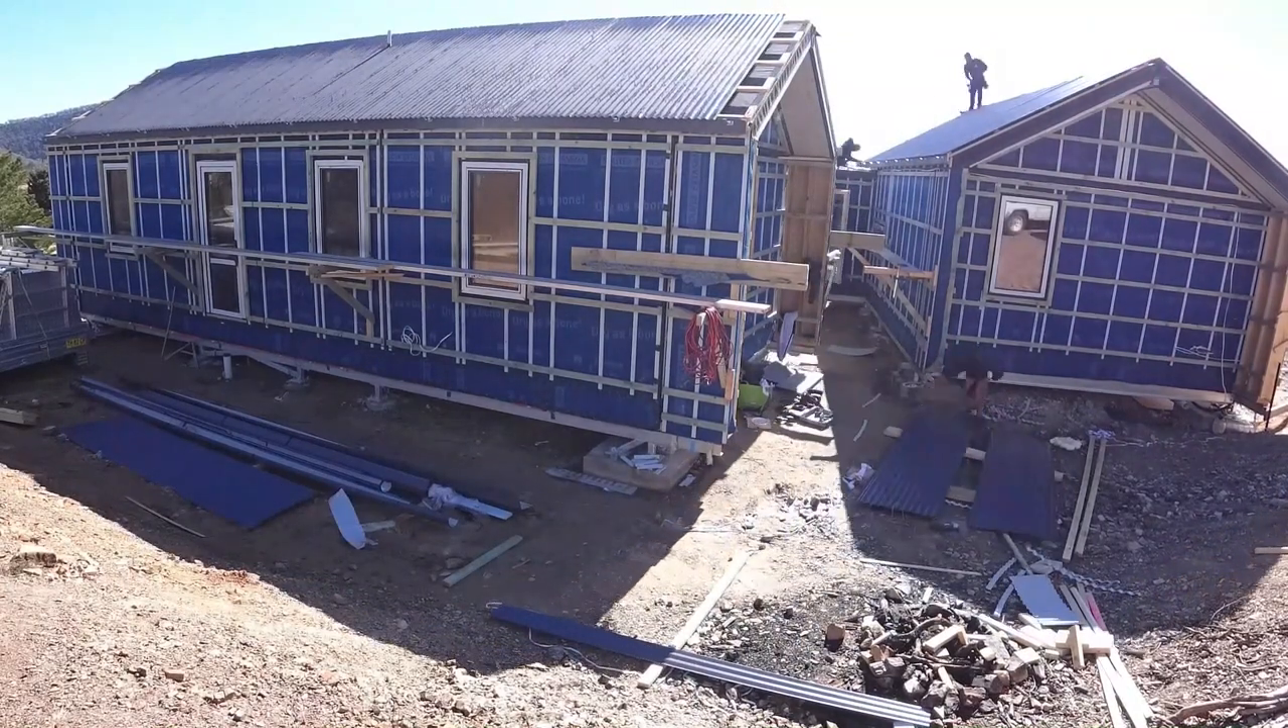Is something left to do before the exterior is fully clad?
Yes.